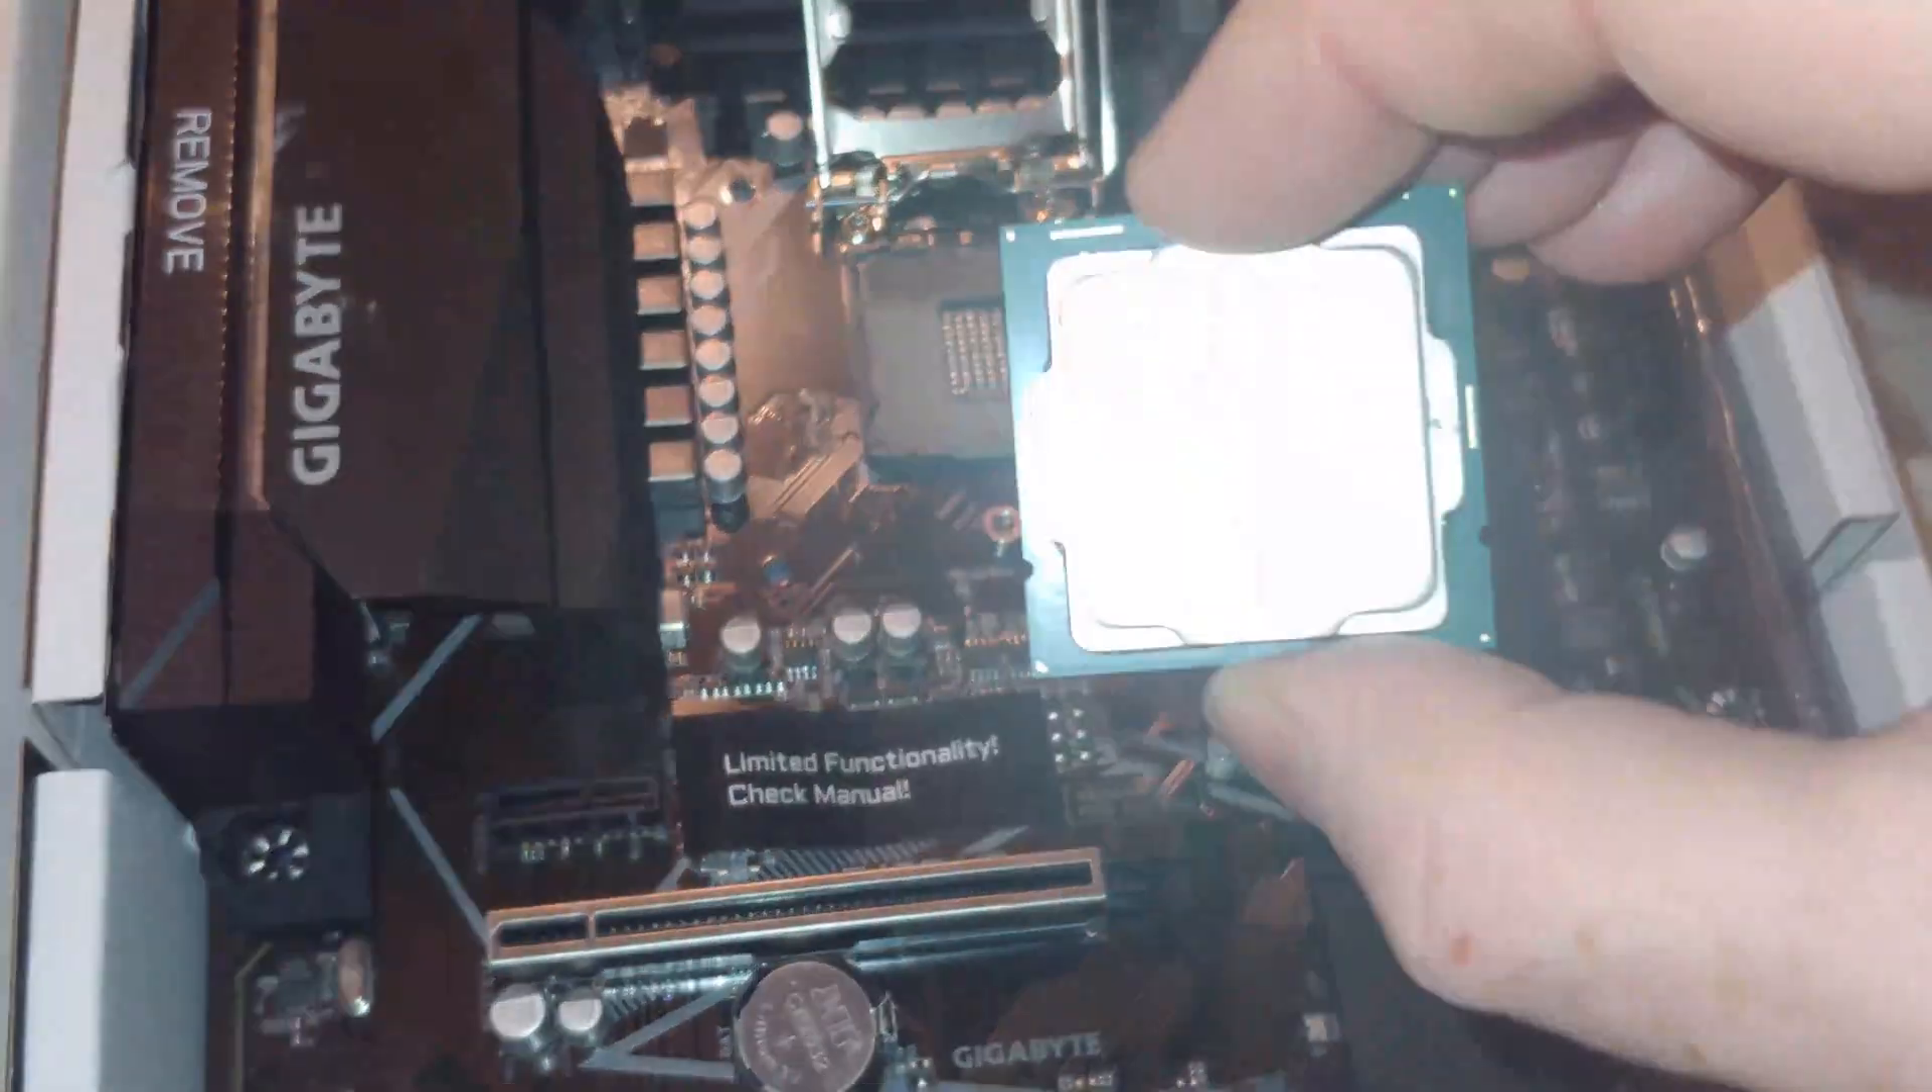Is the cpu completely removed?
Yes.